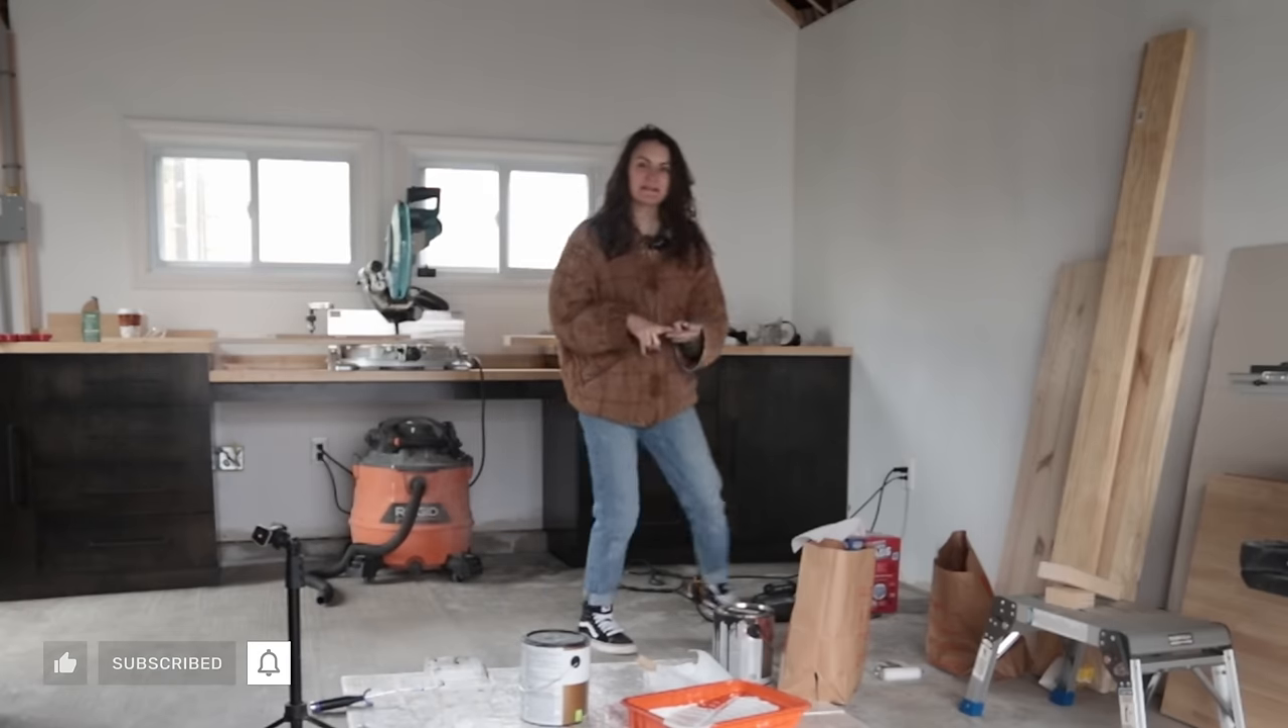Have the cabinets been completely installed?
Yes.